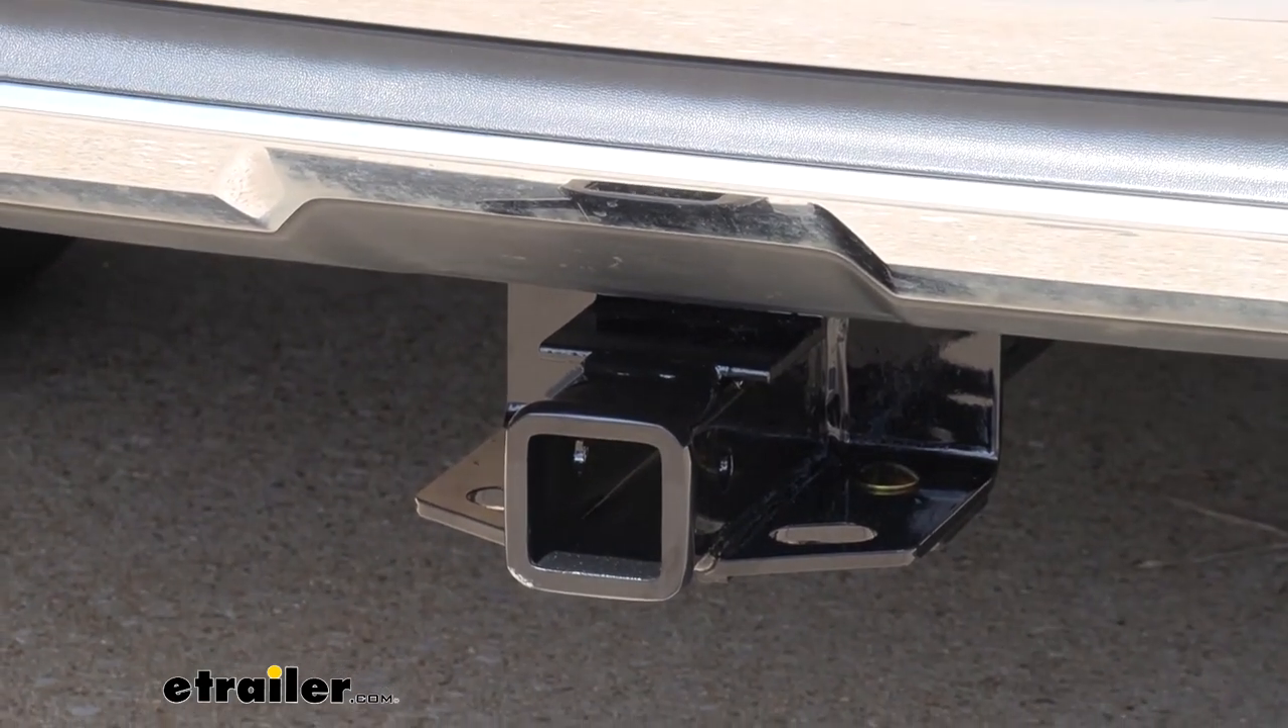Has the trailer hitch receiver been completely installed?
Yes.